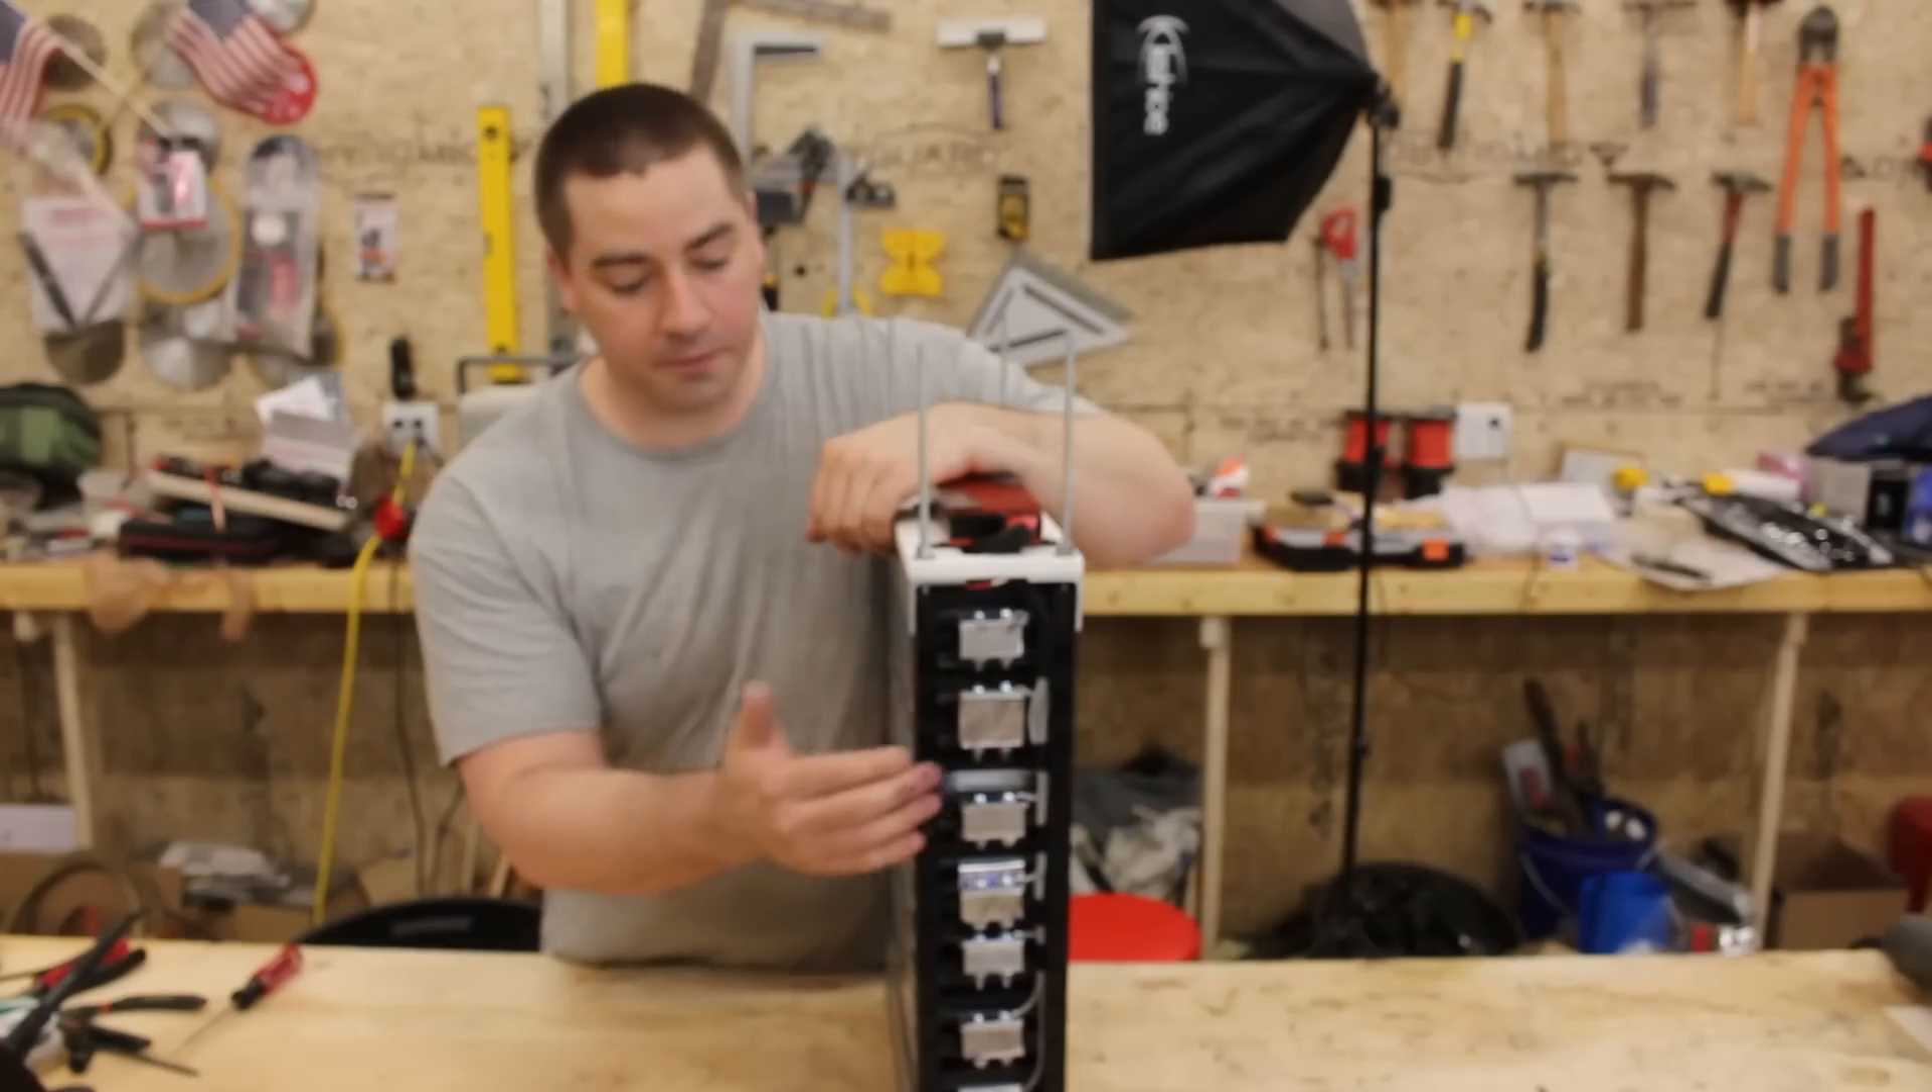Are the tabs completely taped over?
No.